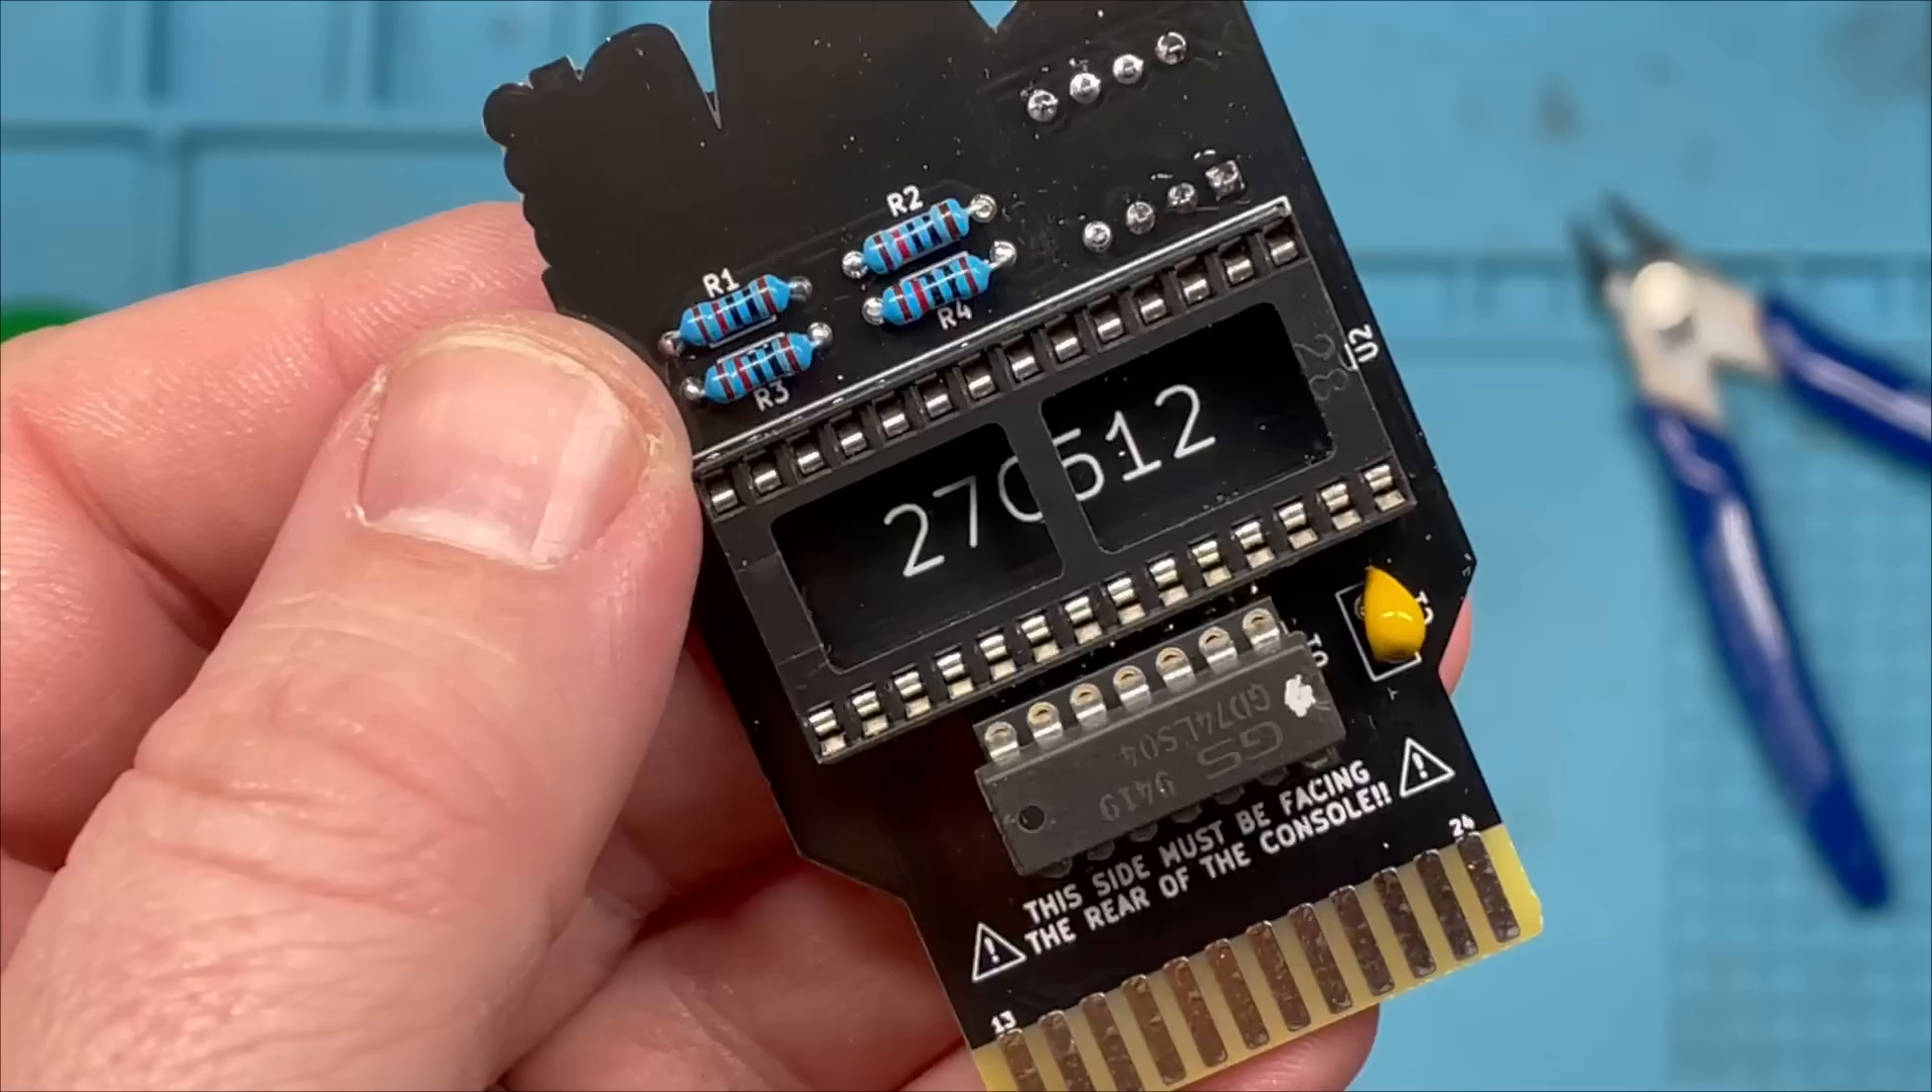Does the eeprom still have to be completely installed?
Yes.